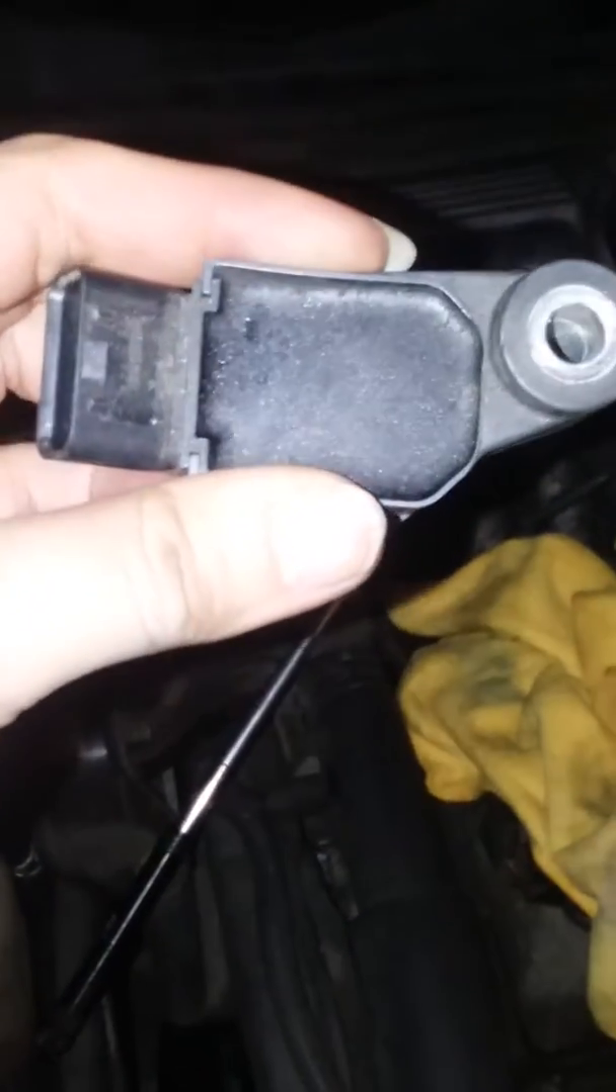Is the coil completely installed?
No.